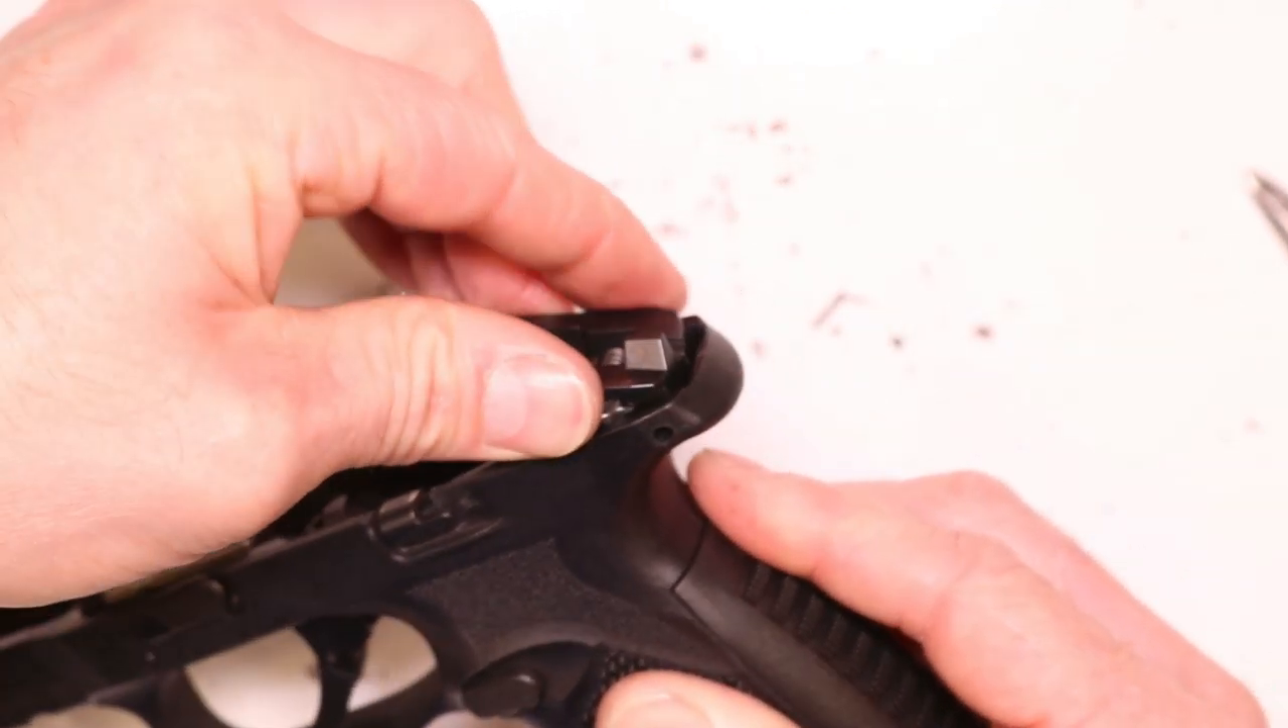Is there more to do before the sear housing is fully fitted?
Yes.